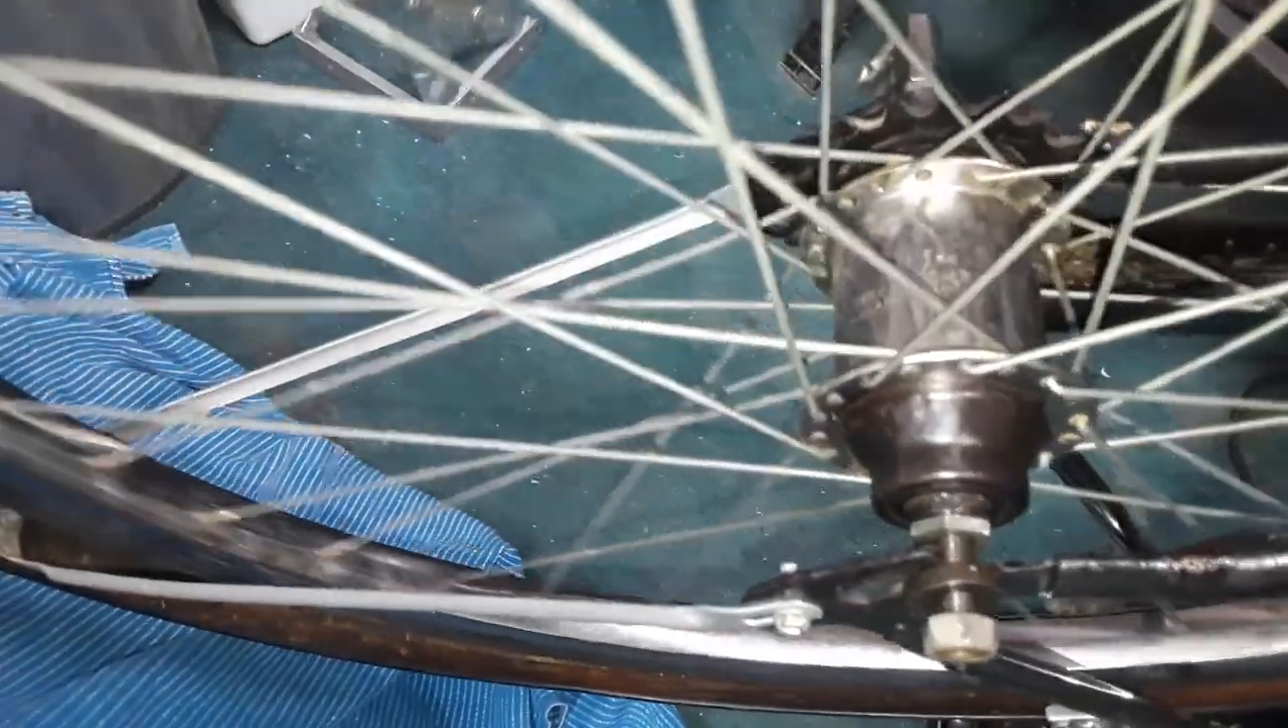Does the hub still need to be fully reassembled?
No.